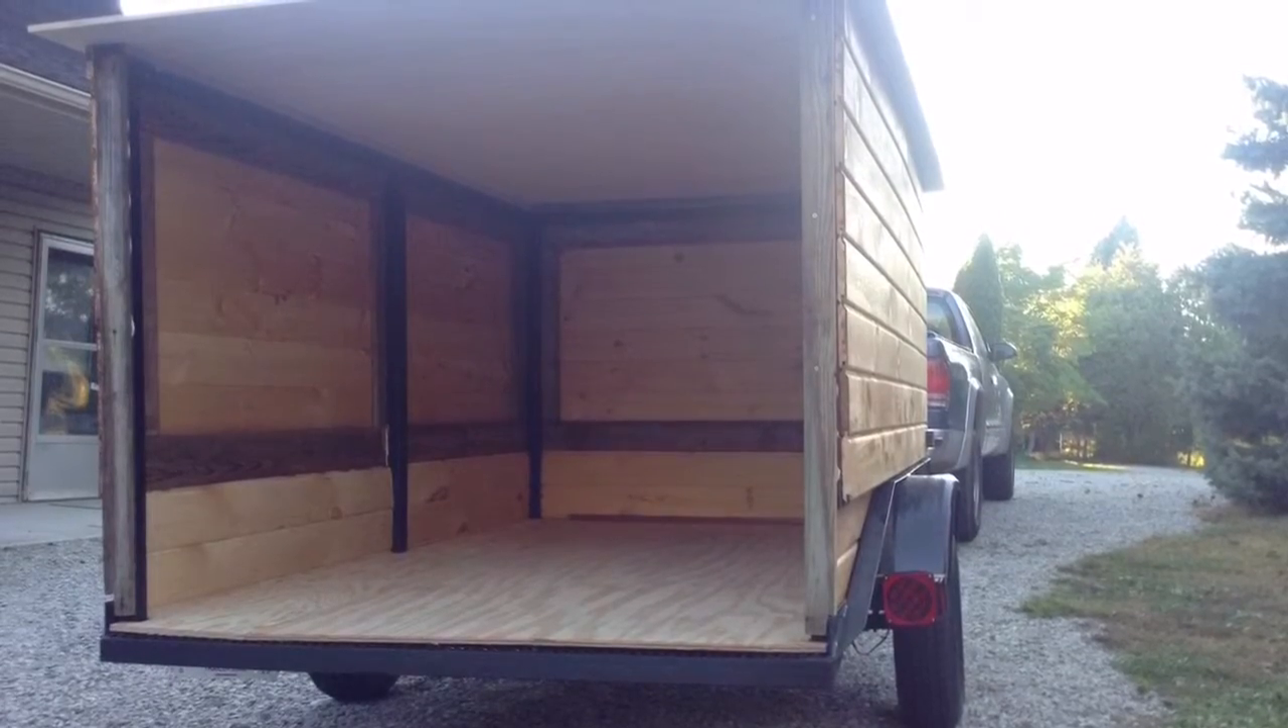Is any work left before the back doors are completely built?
Yes.